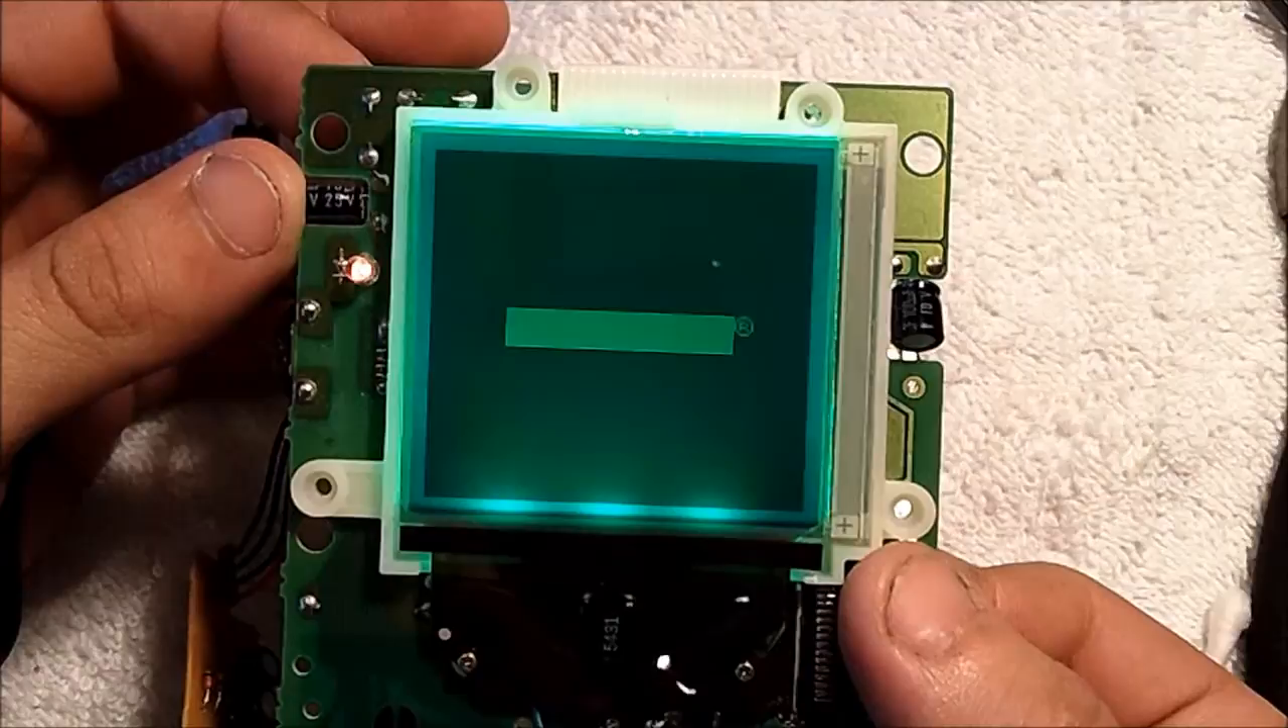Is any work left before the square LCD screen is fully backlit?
No.